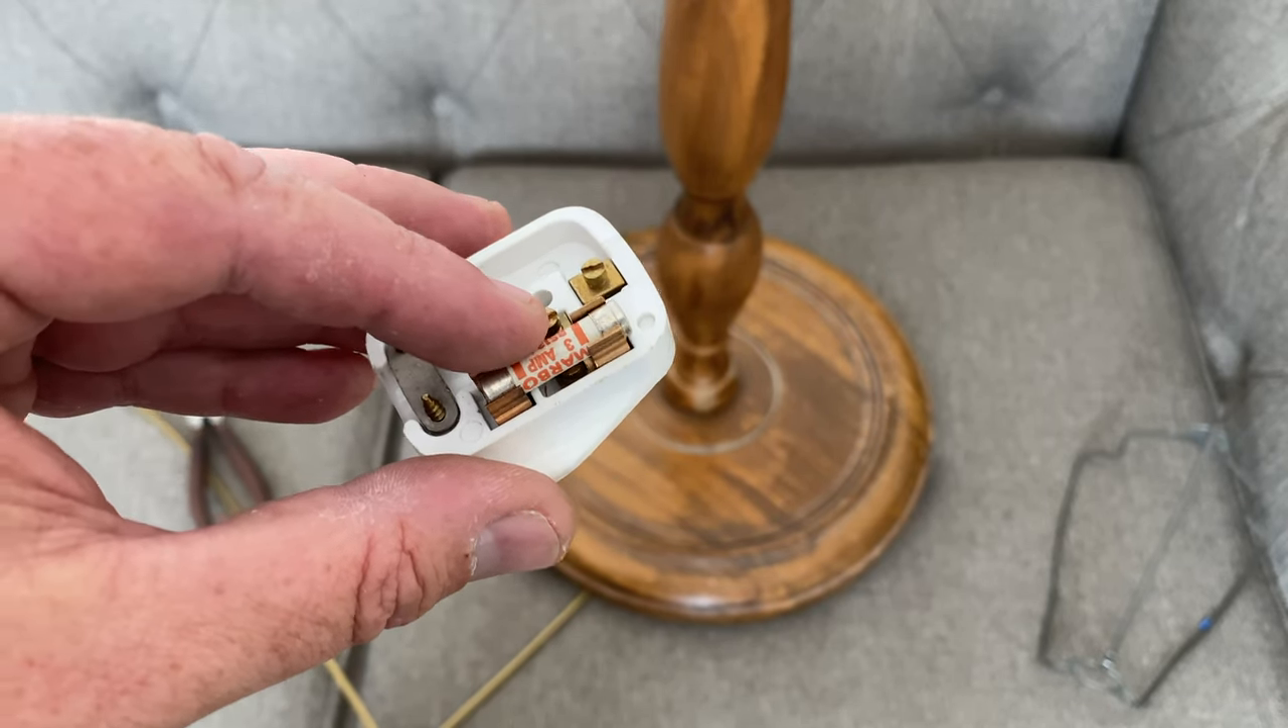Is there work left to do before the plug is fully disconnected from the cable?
No.